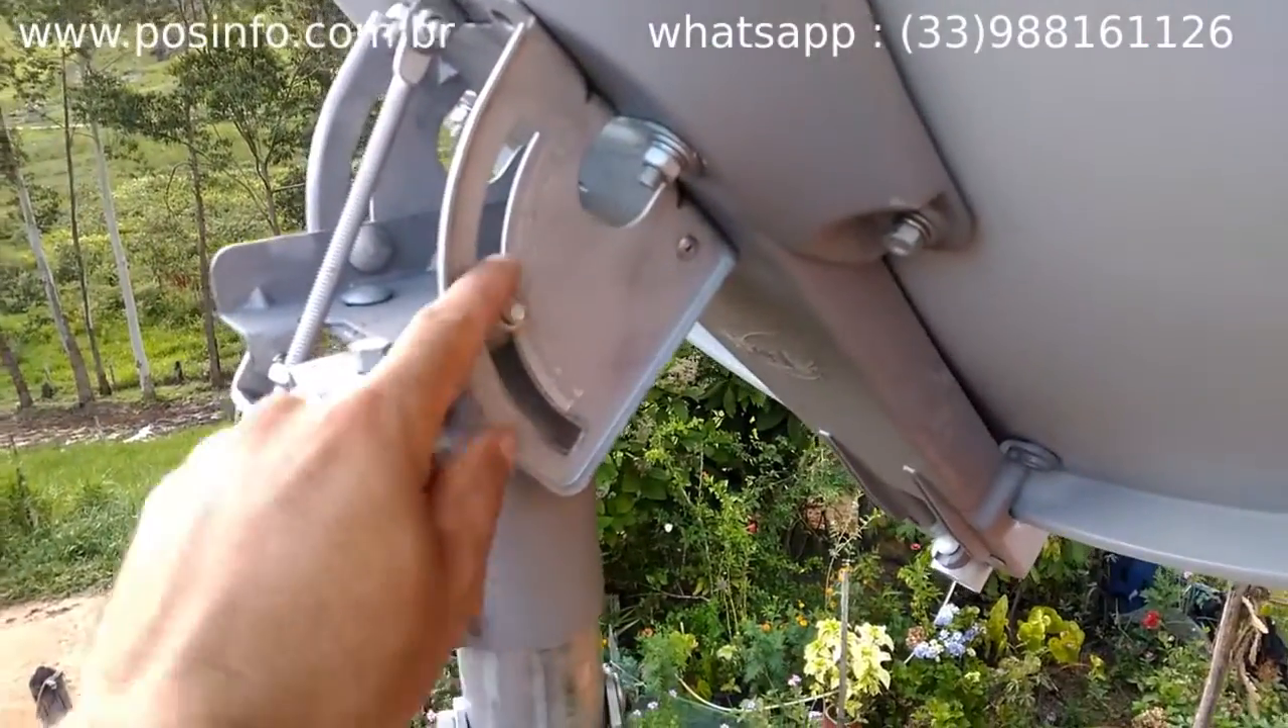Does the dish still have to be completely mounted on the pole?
No.